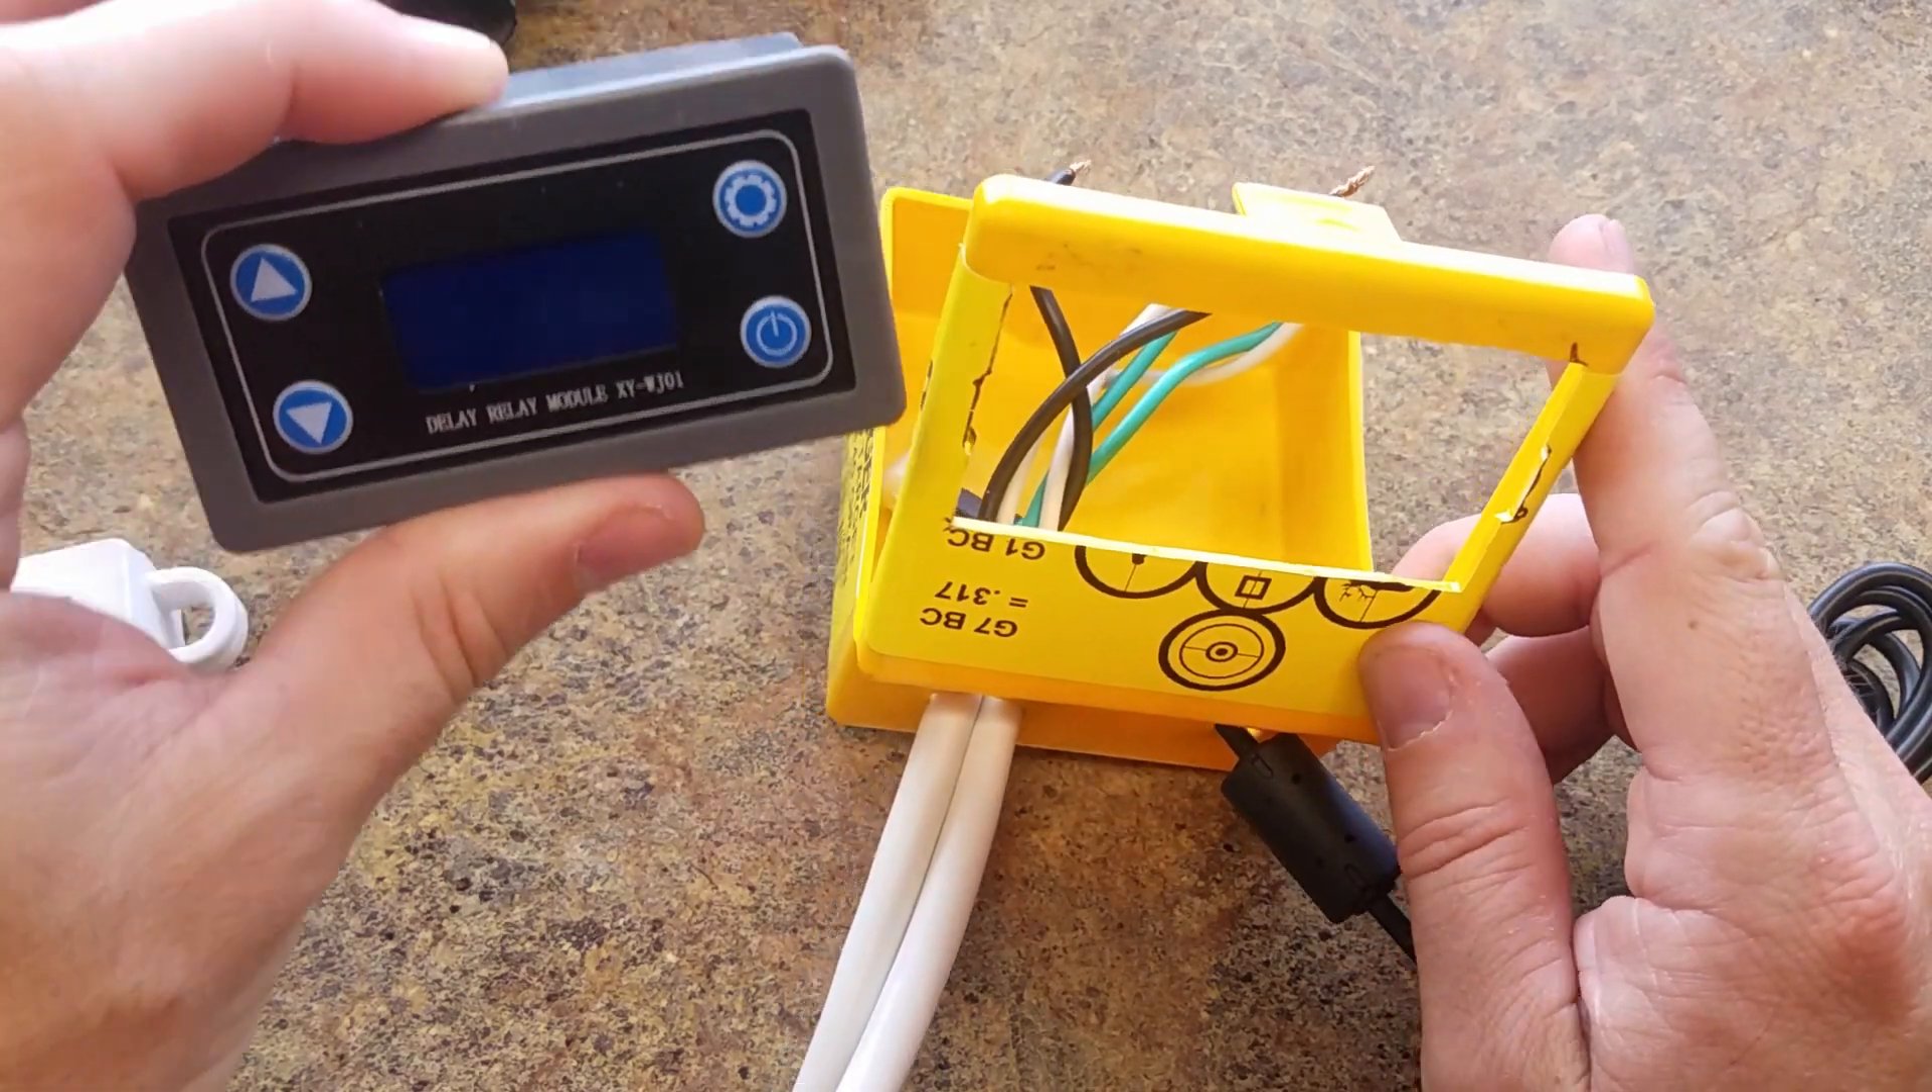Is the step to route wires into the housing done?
Yes.